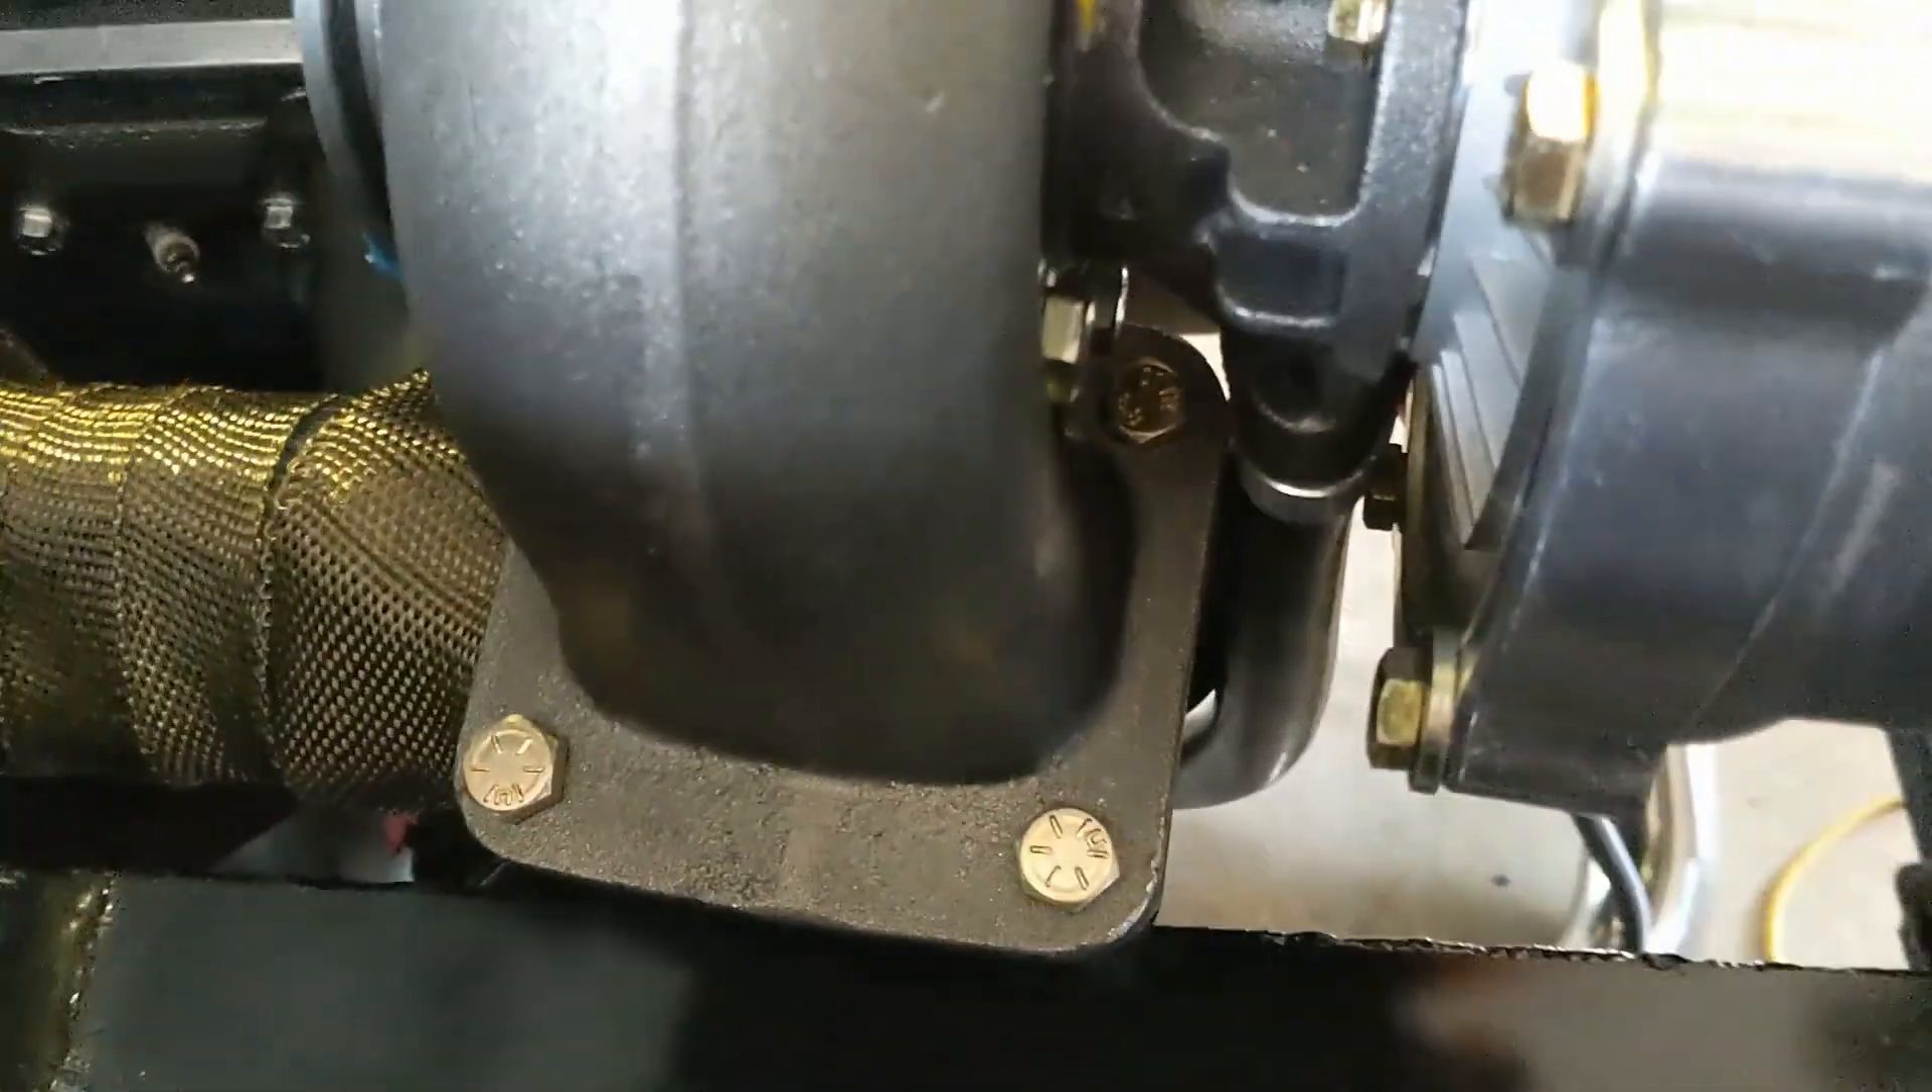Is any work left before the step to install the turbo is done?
No.